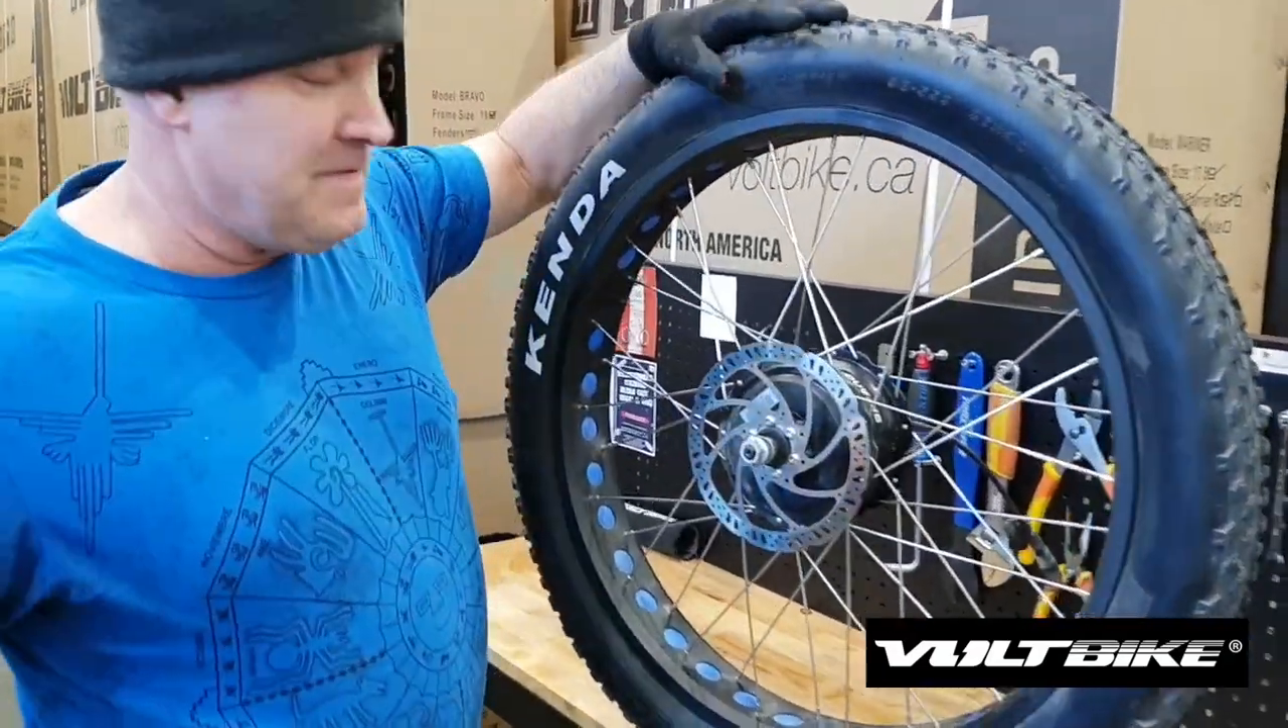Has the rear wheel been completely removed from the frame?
Yes.